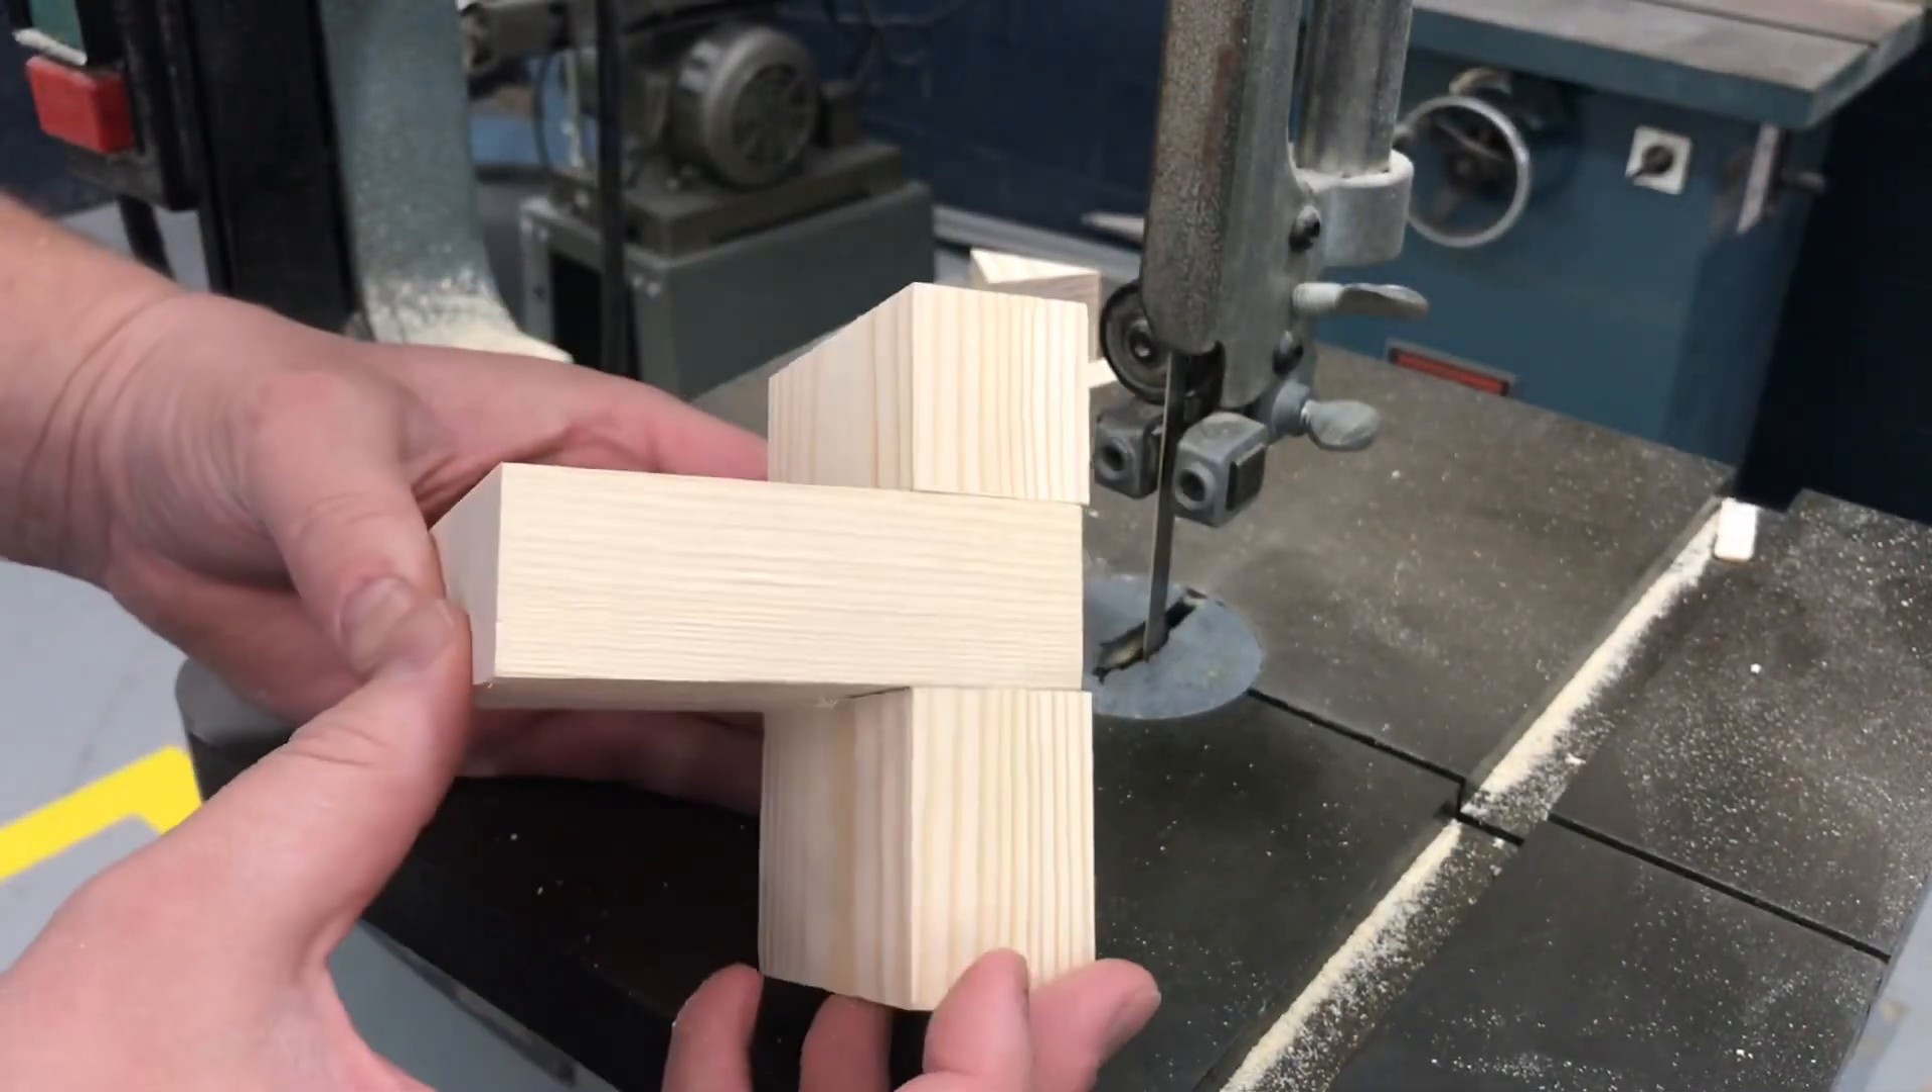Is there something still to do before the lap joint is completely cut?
No.